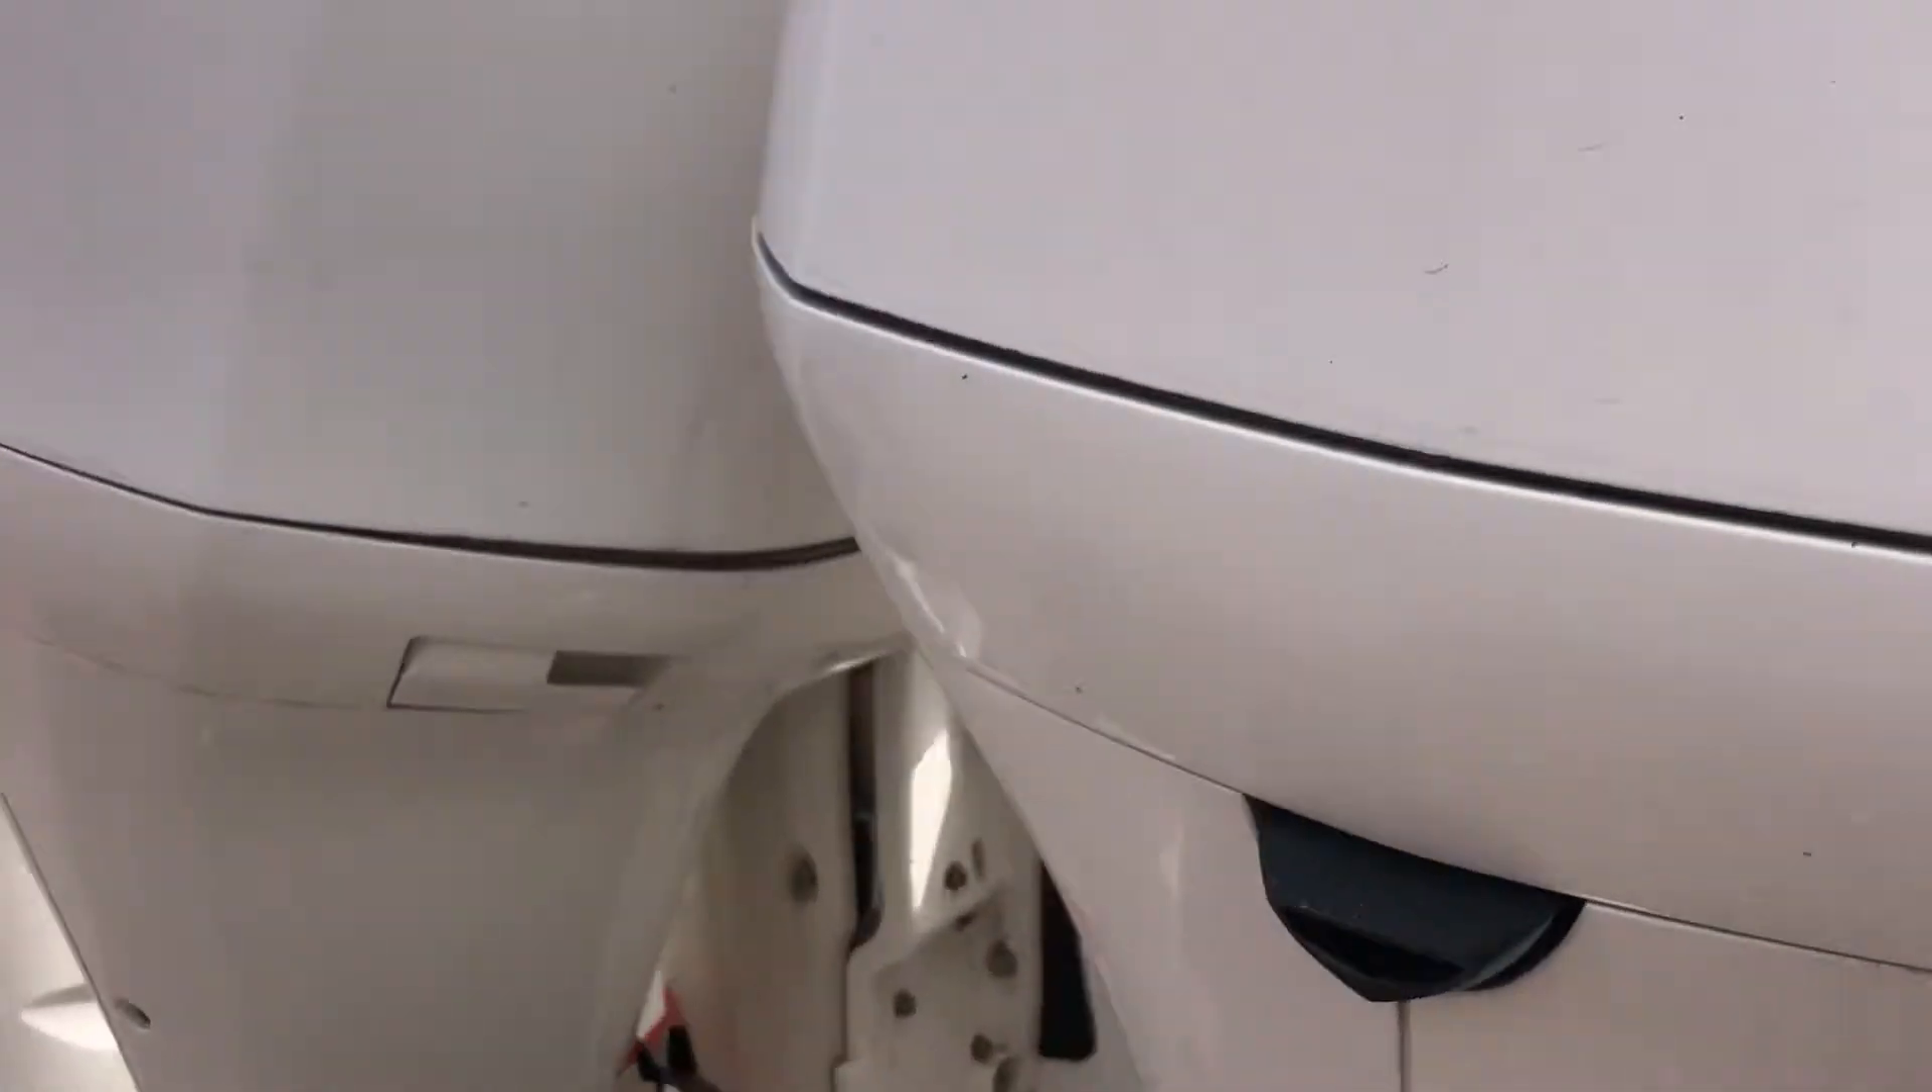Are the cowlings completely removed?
No.